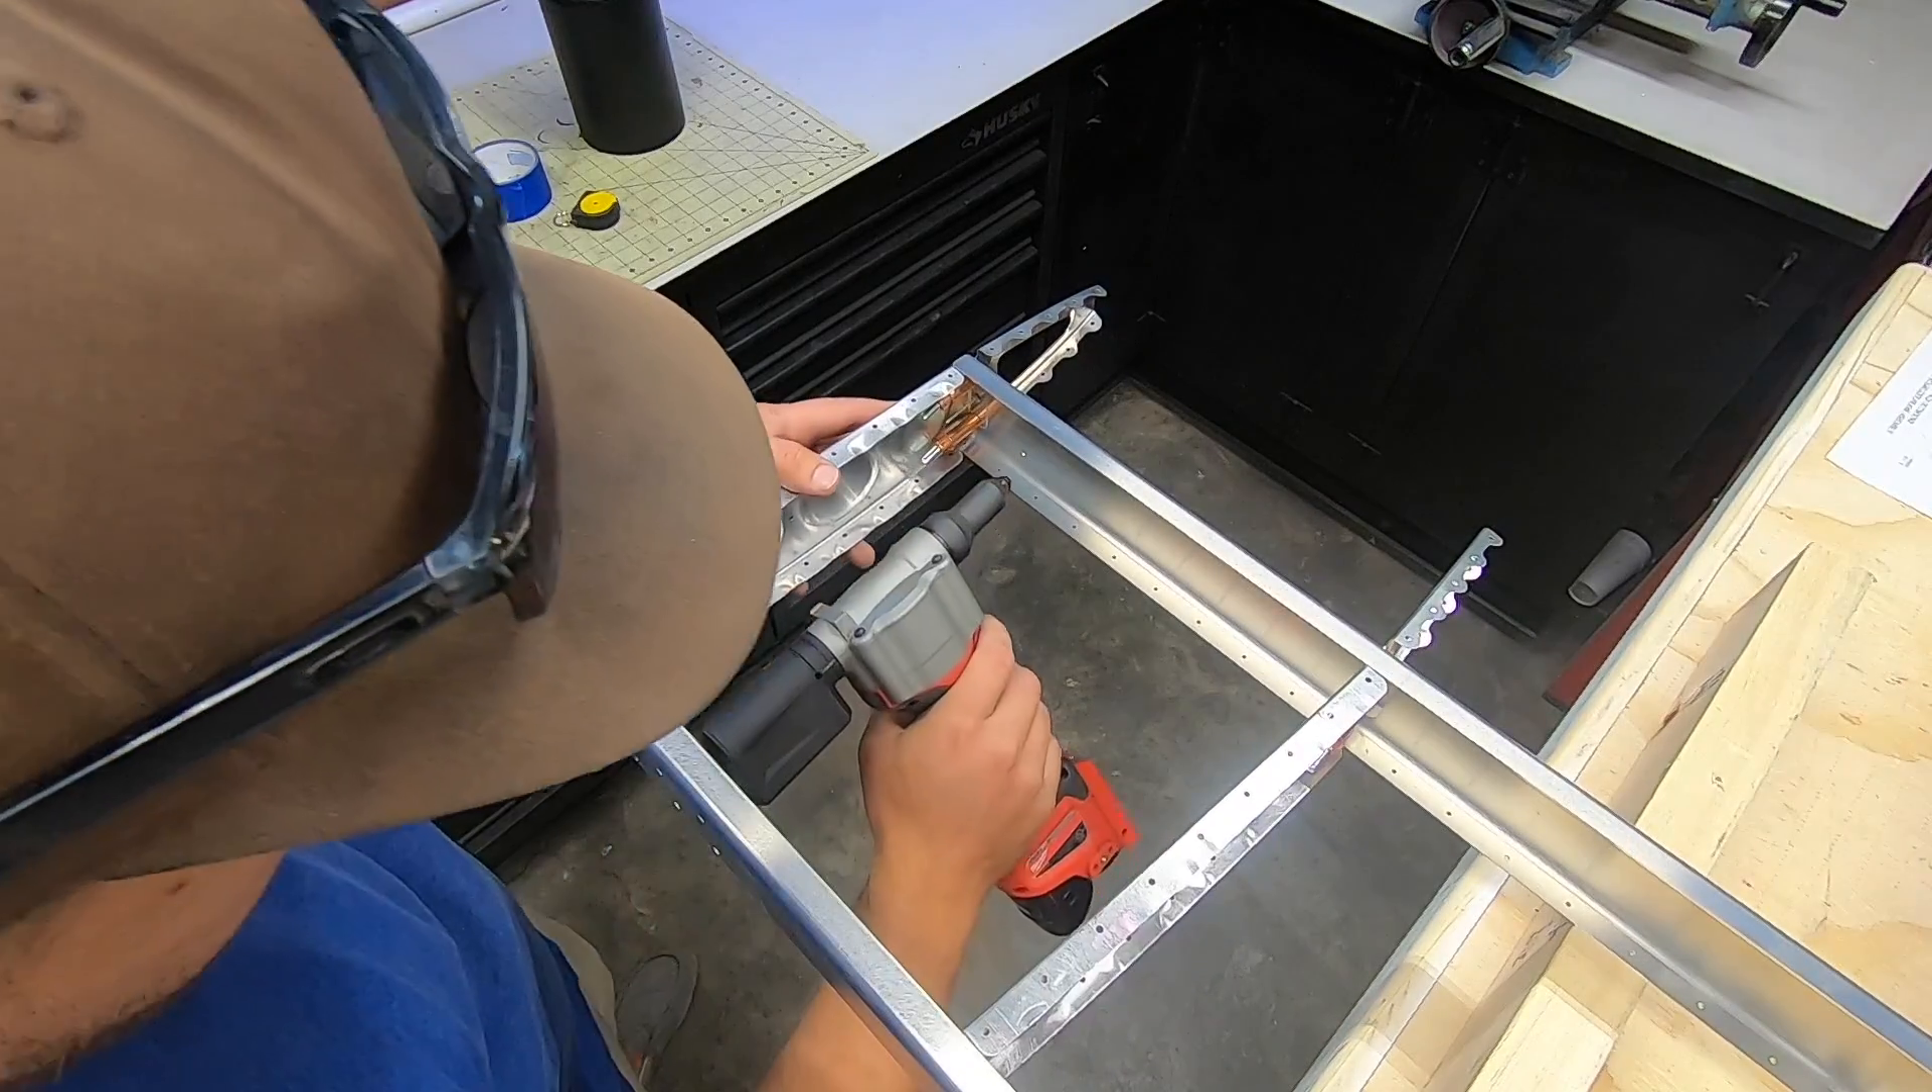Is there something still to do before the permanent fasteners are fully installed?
Yes.